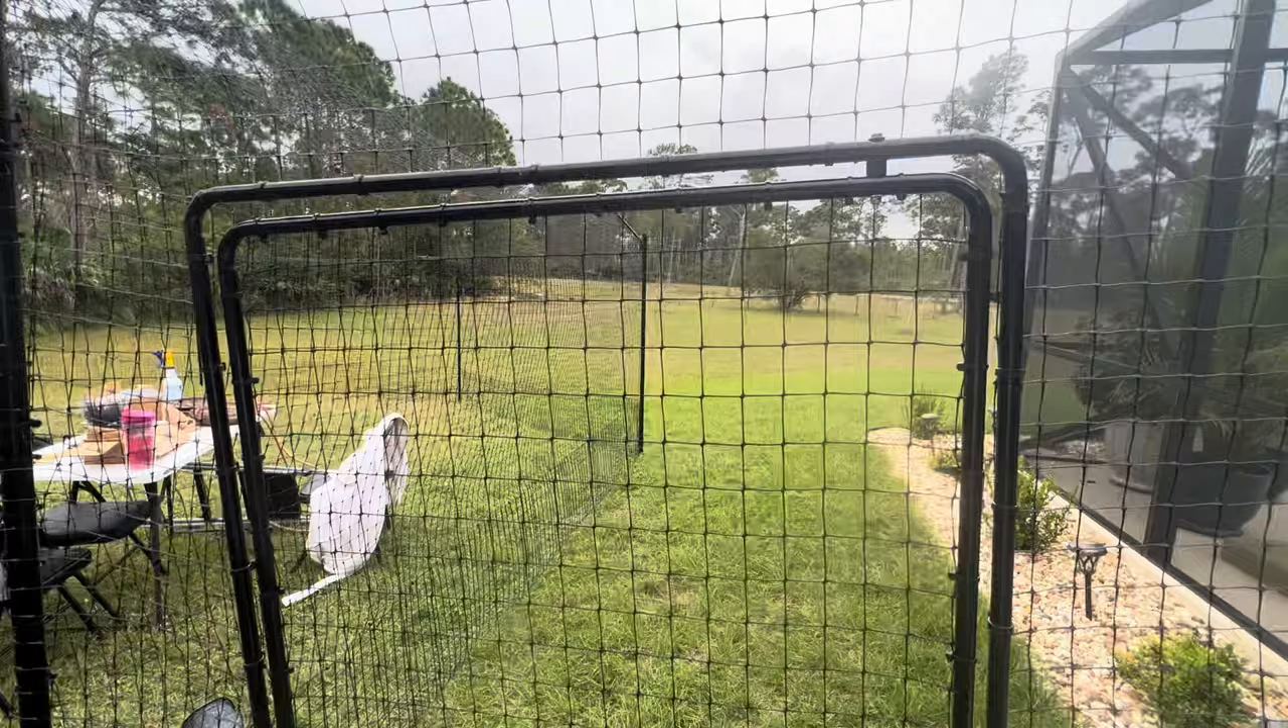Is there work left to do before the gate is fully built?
No.